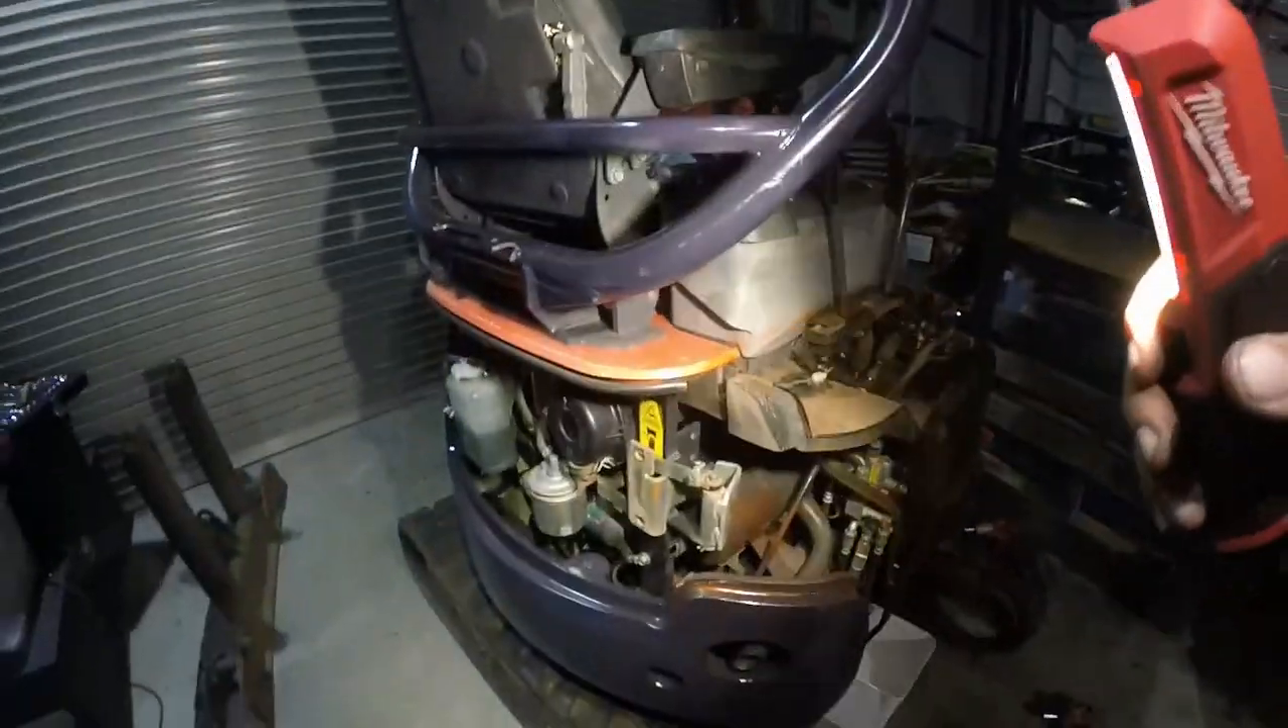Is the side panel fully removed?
Yes.